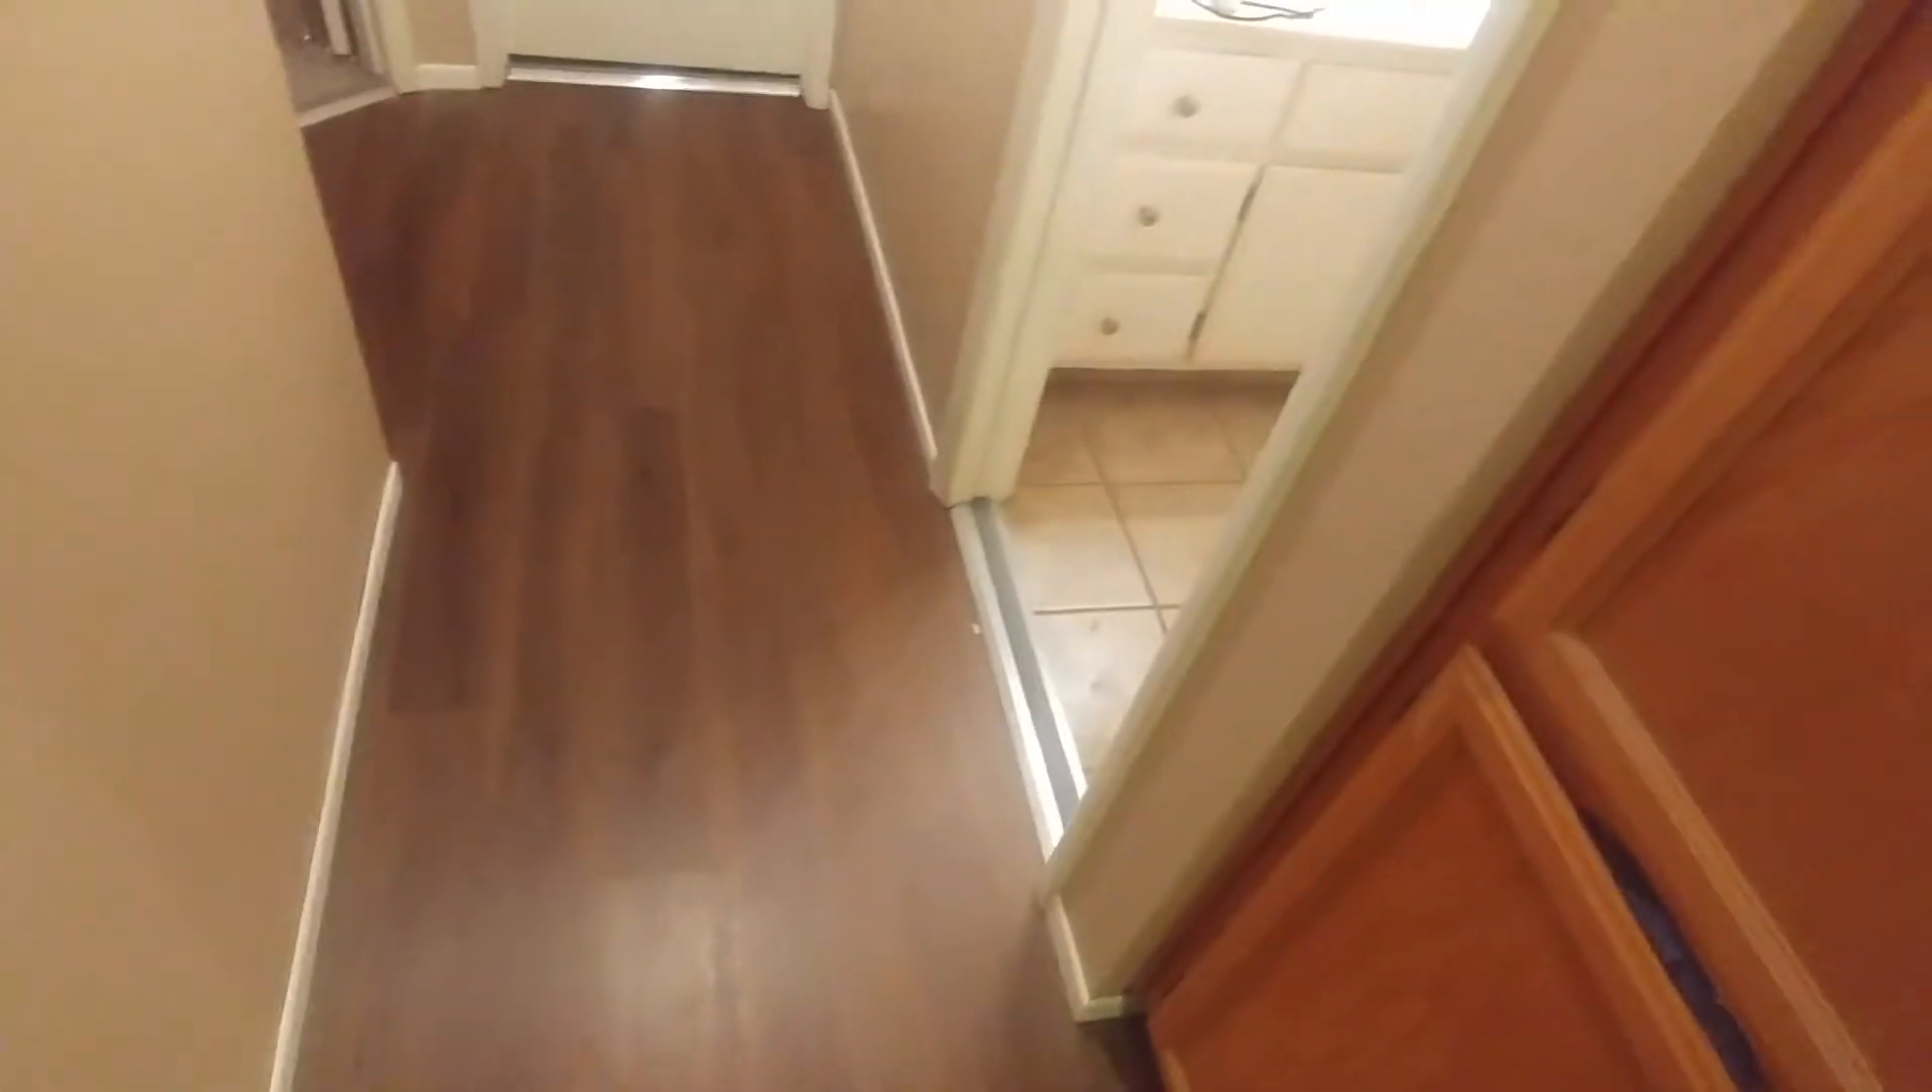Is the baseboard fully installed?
Yes.